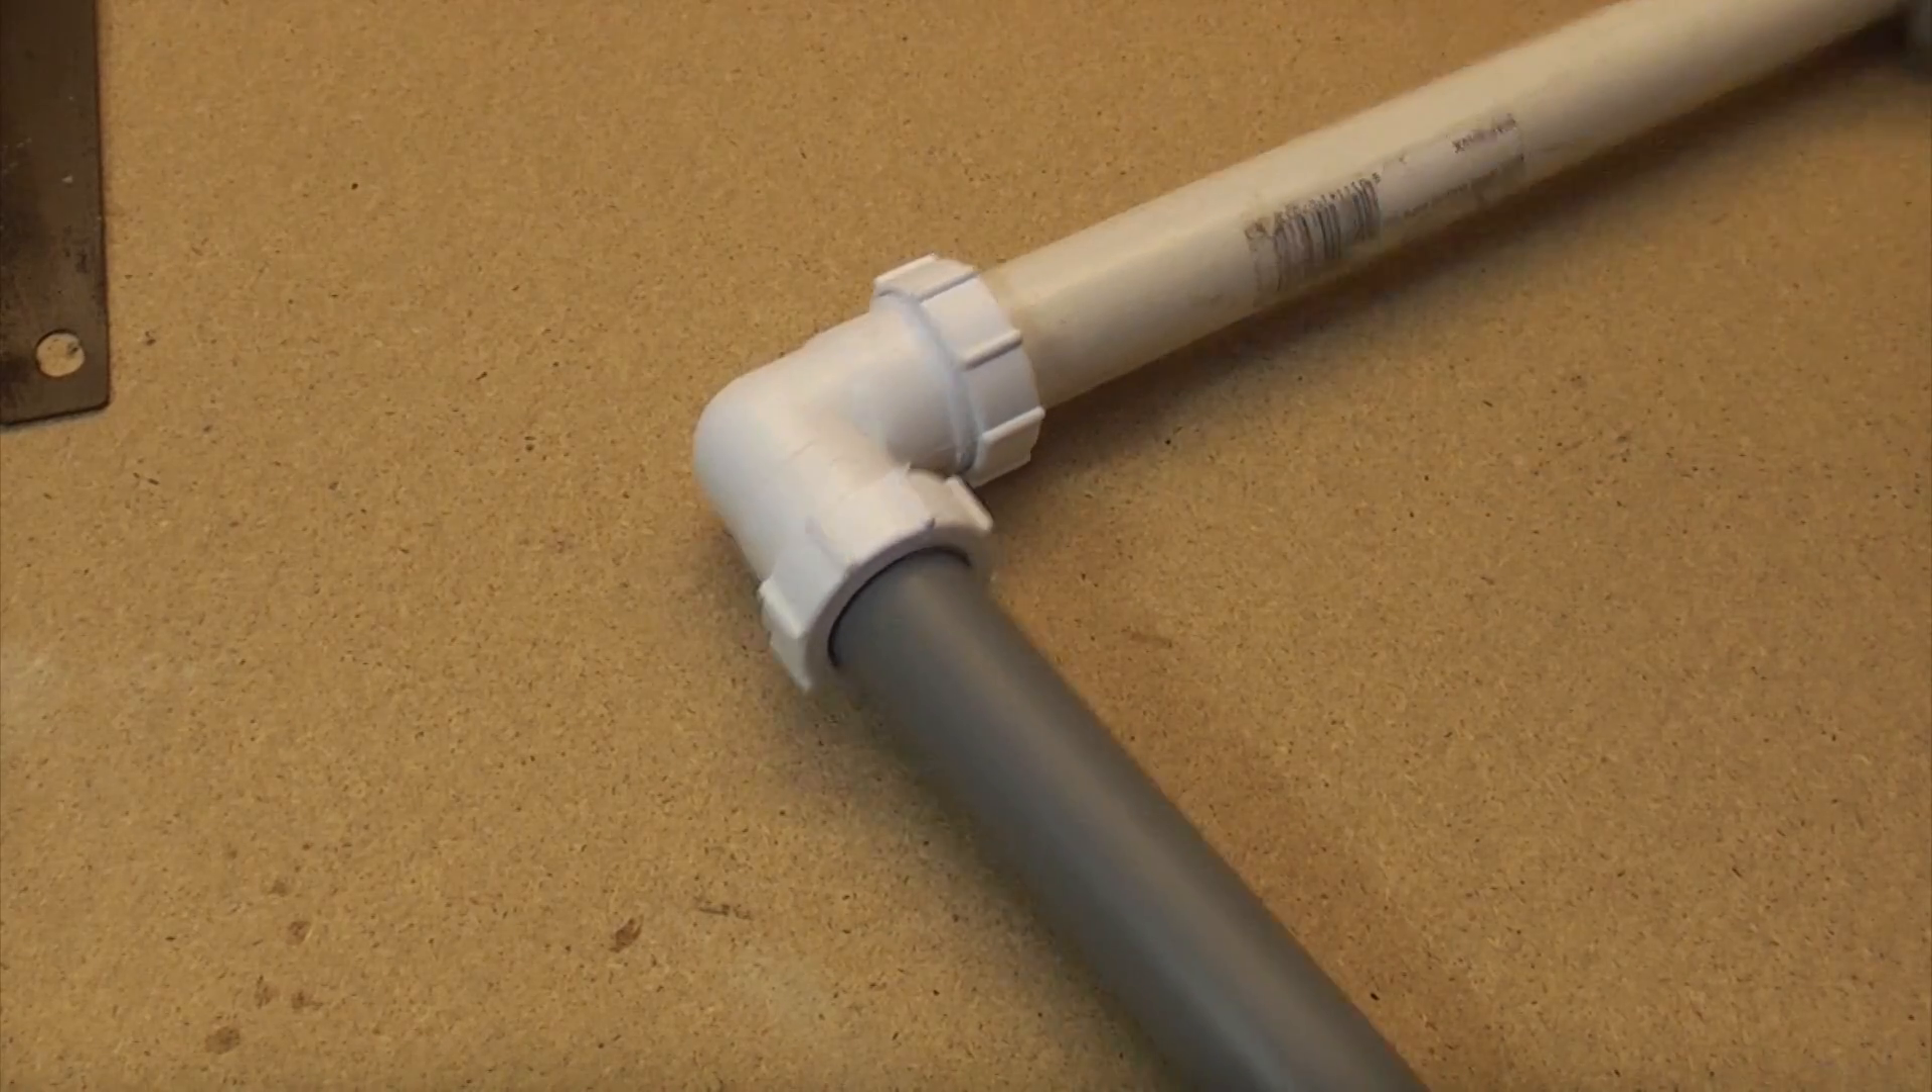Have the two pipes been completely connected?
Yes.